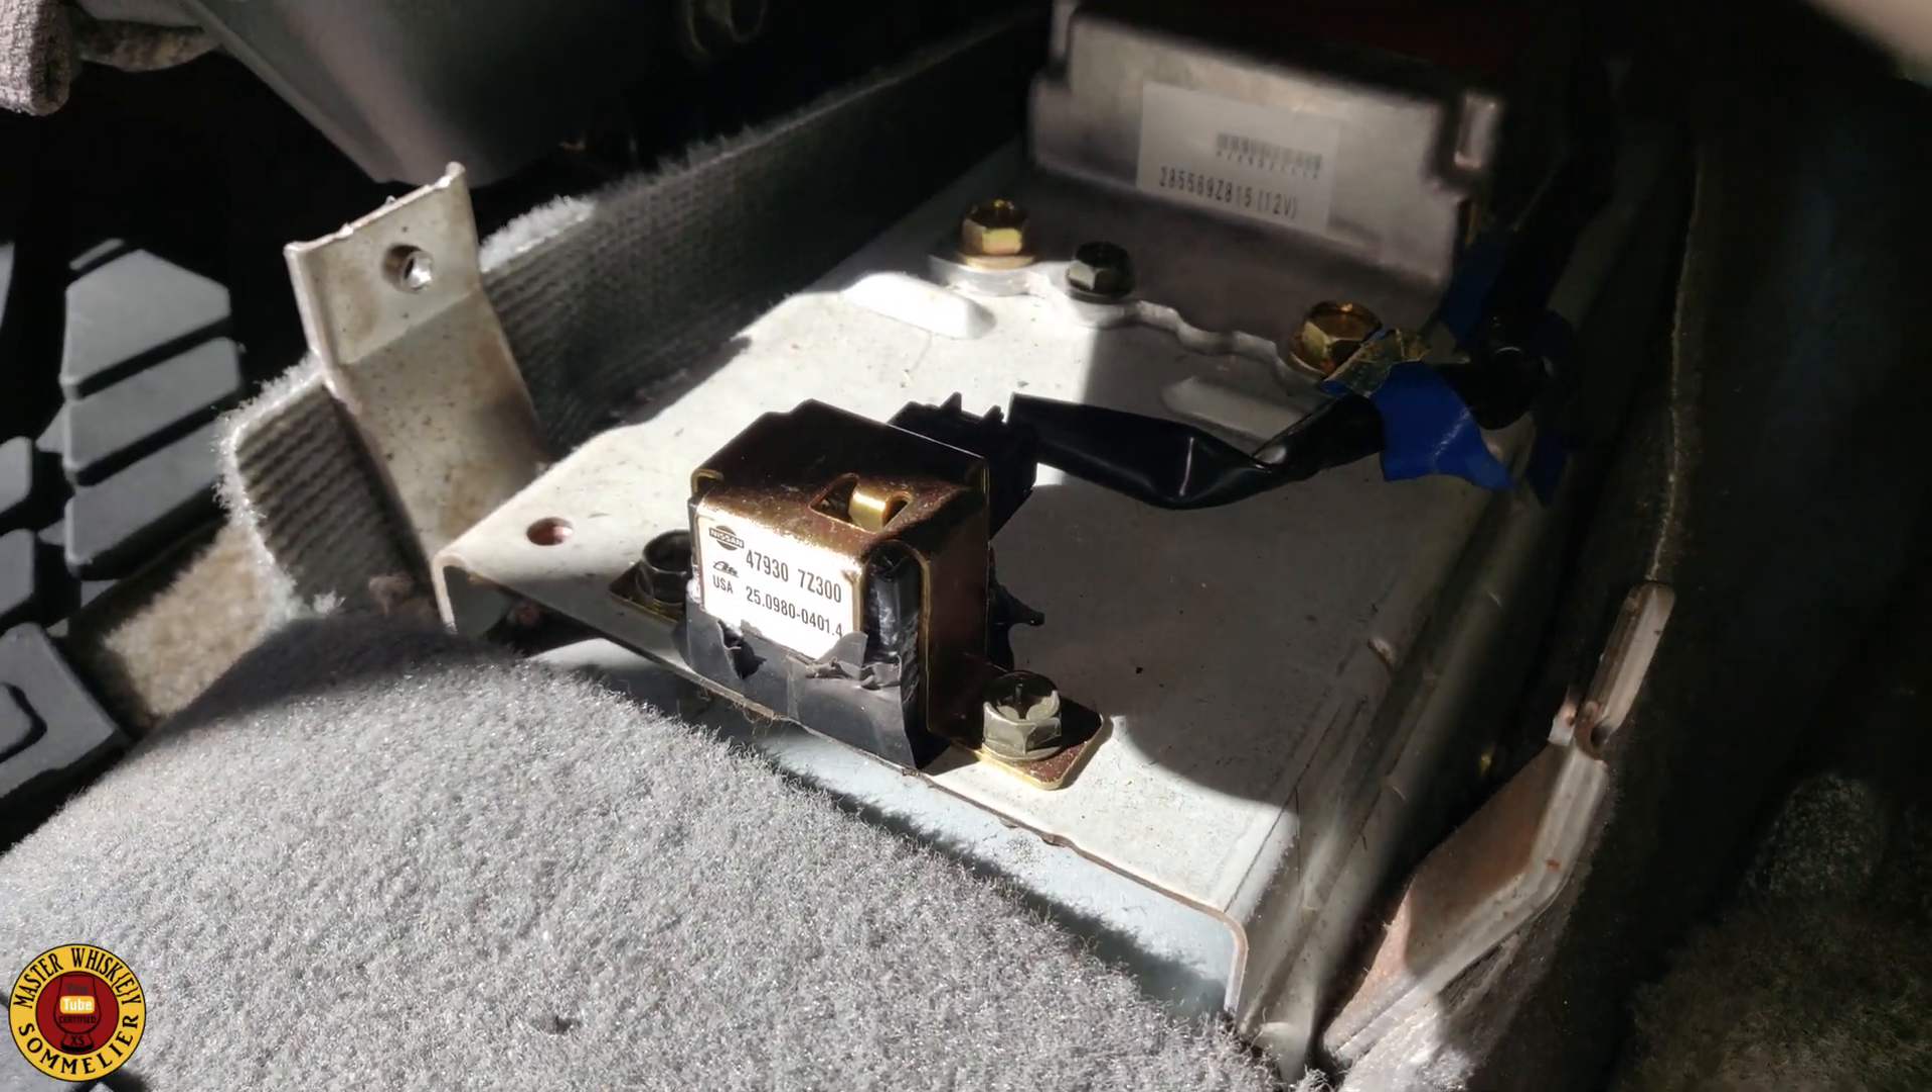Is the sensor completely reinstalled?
Yes.